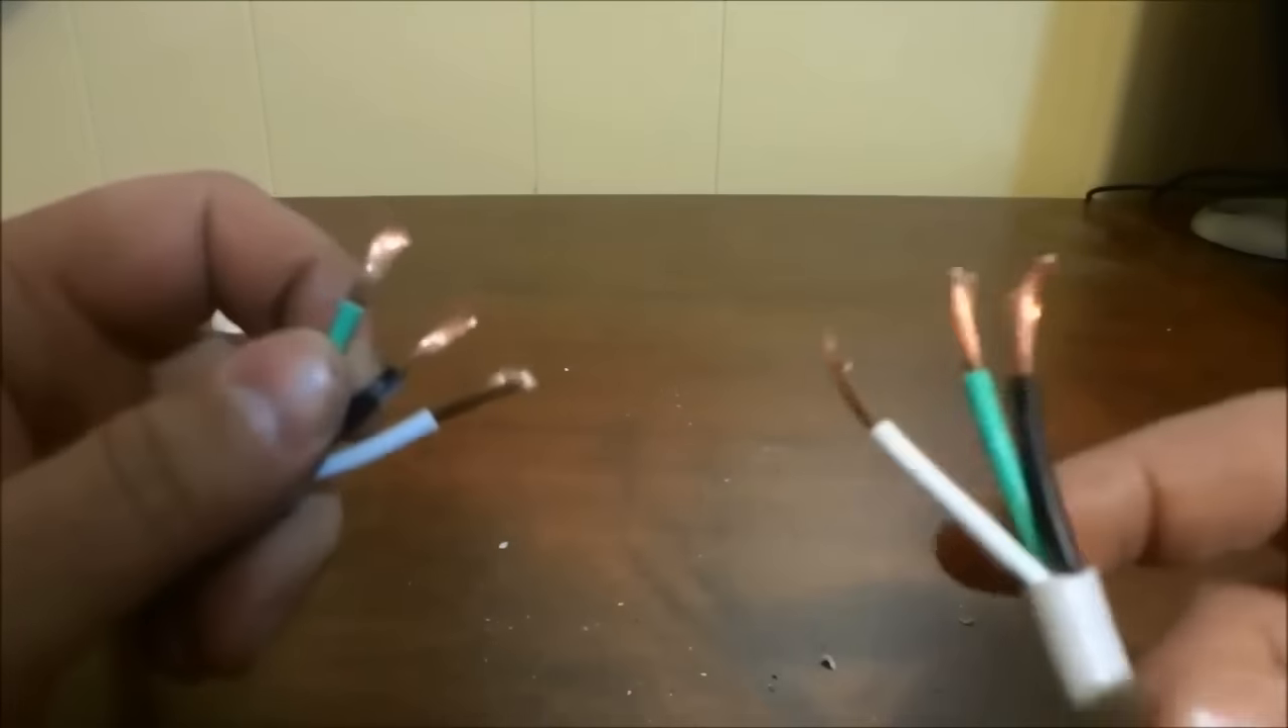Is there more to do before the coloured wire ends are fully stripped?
No.